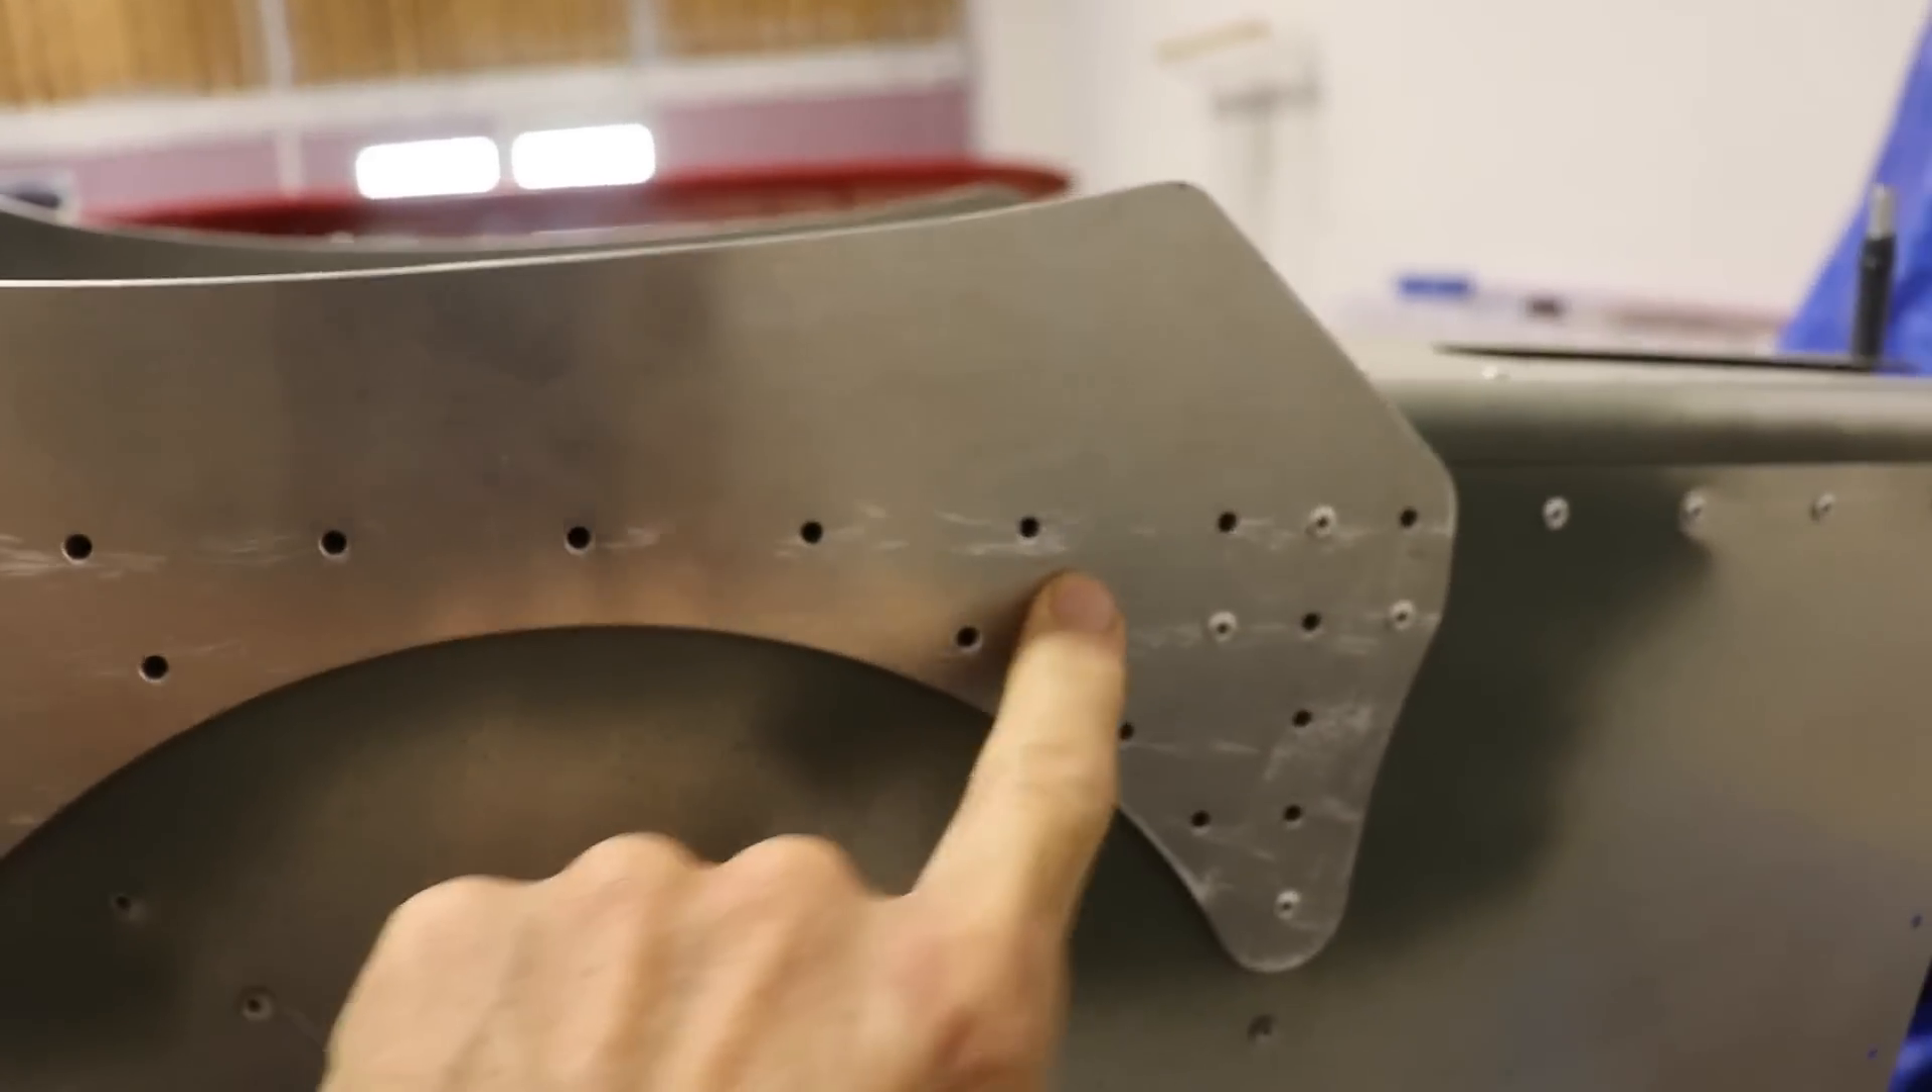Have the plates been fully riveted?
No.